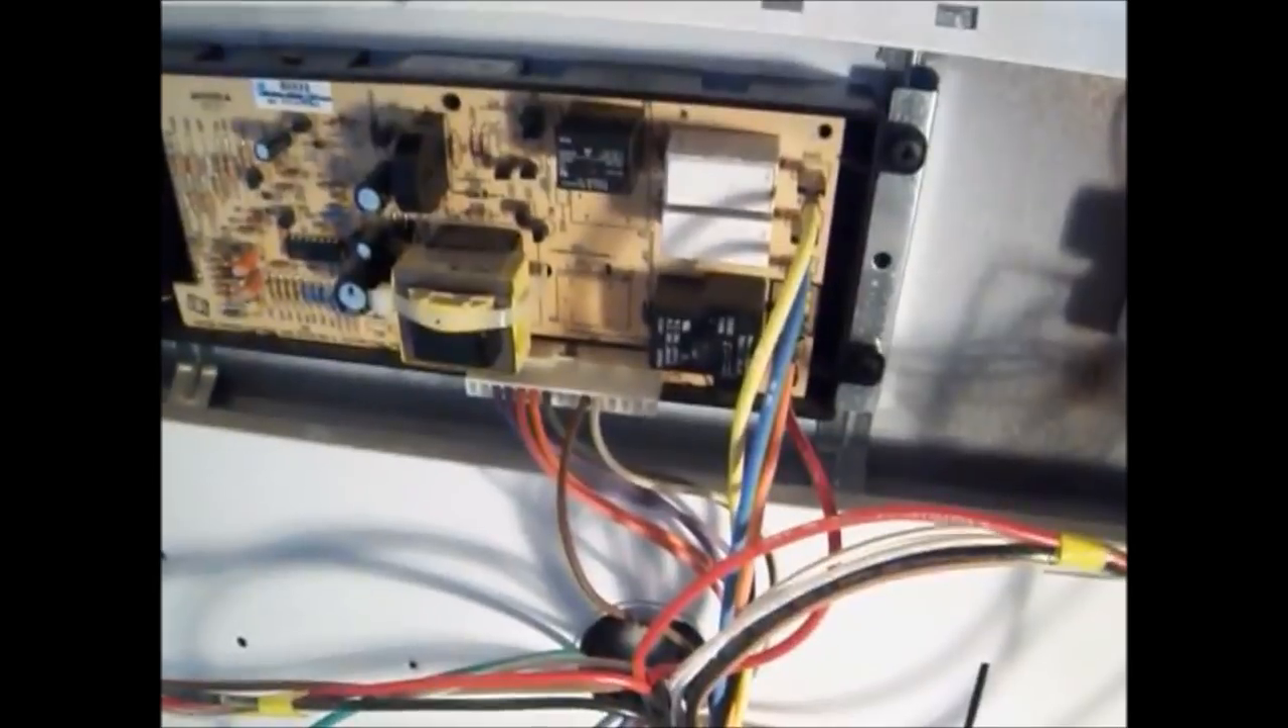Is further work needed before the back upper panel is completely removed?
No.